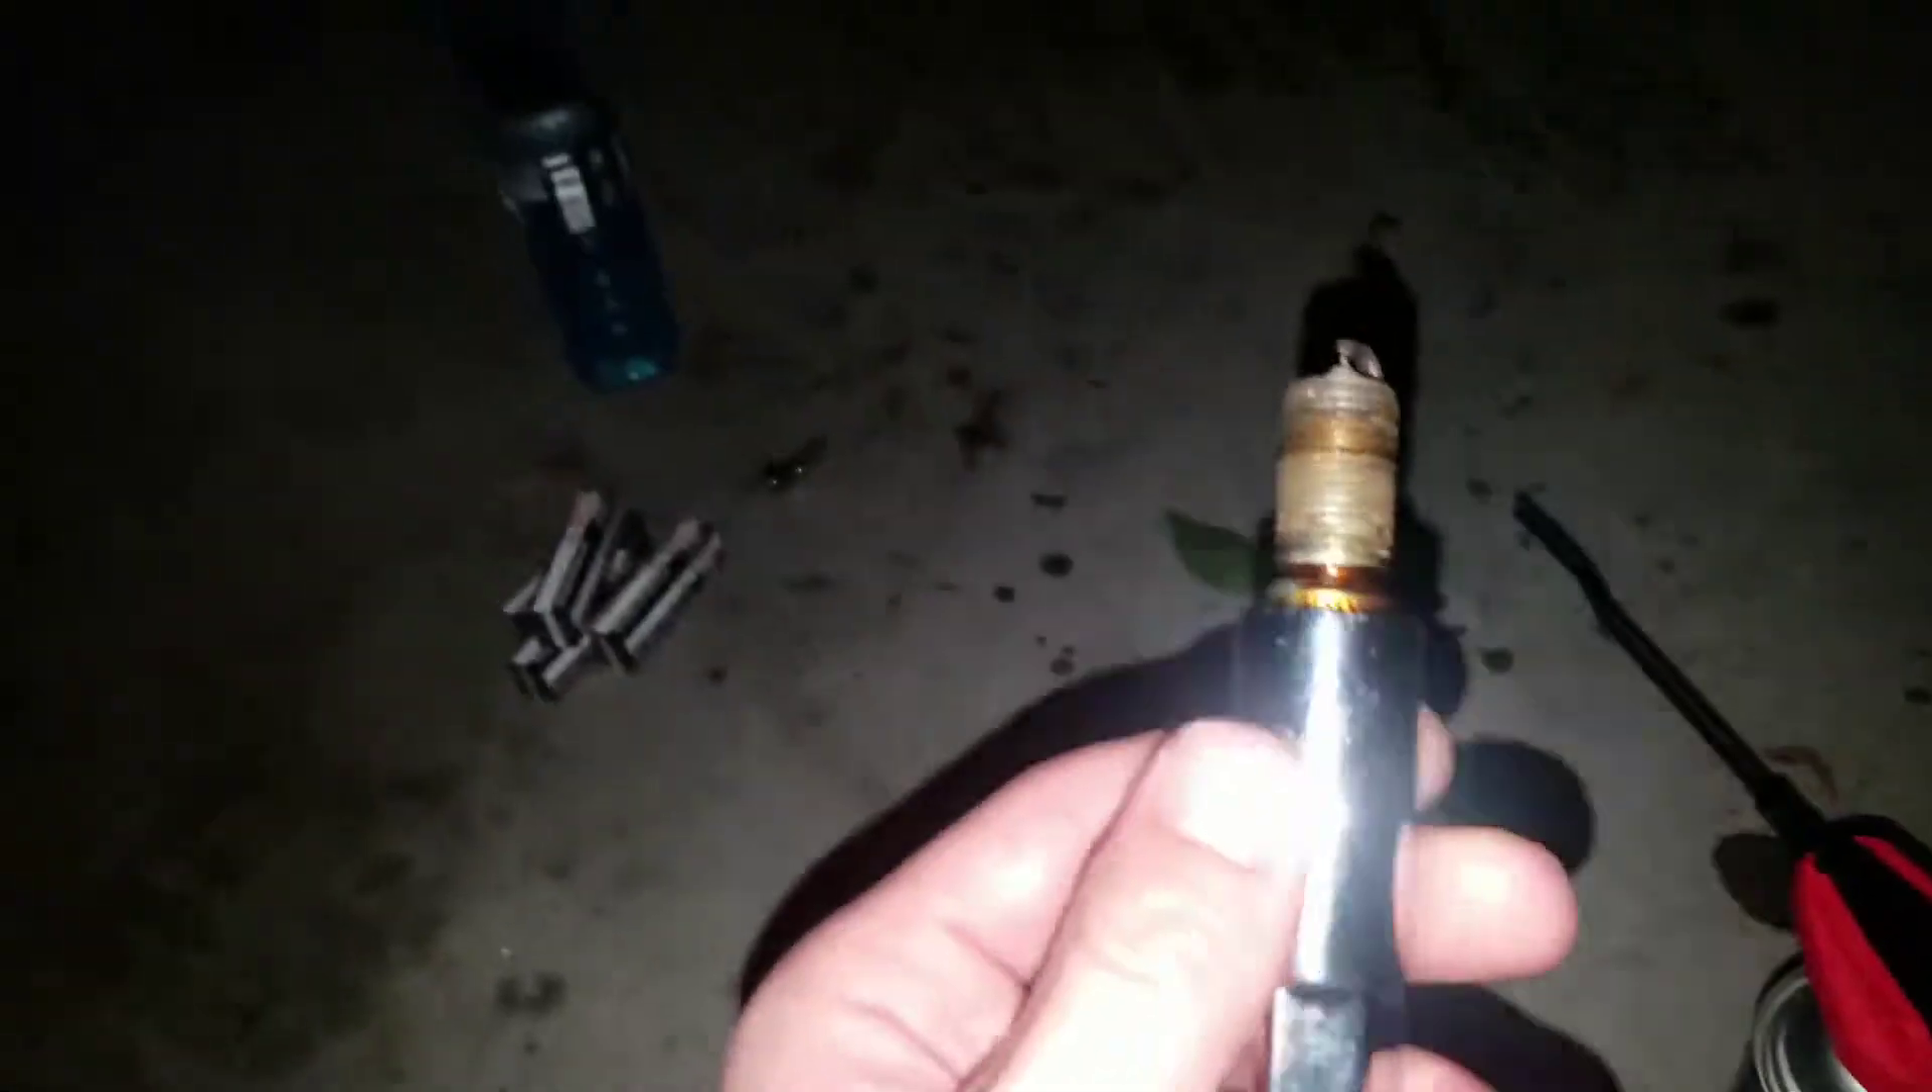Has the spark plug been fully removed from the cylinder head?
Yes.